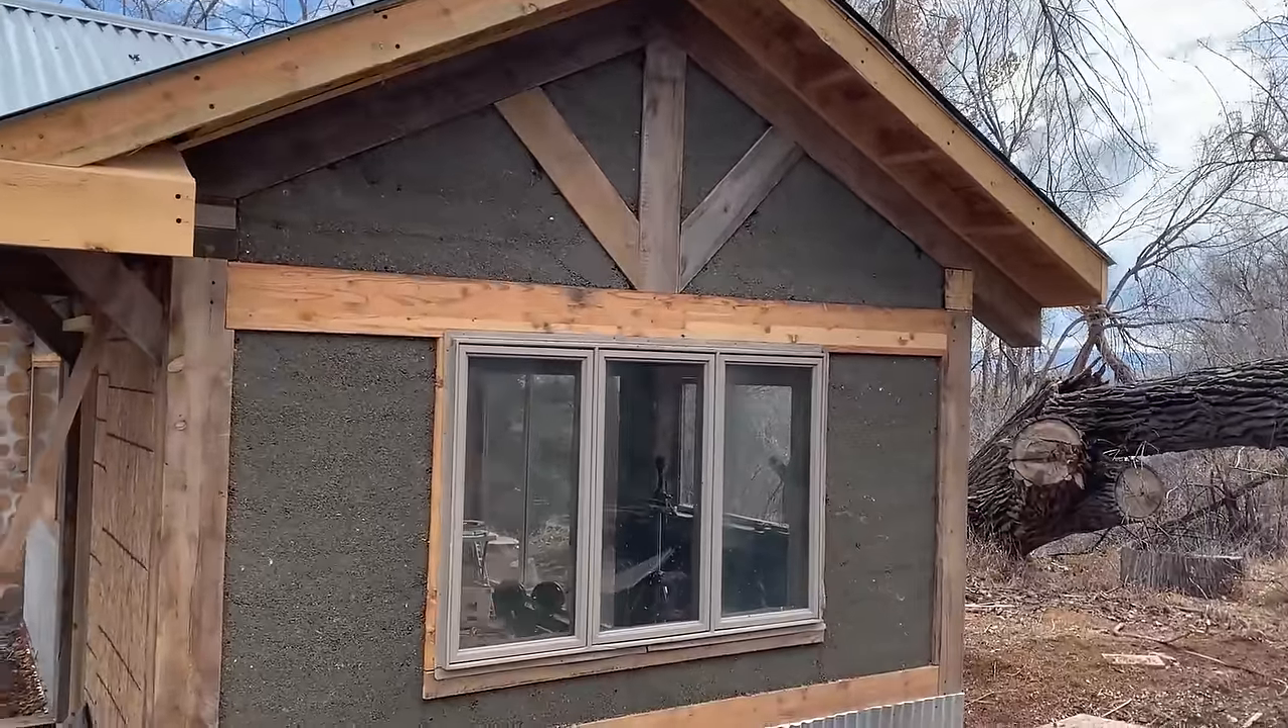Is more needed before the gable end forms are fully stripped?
No.